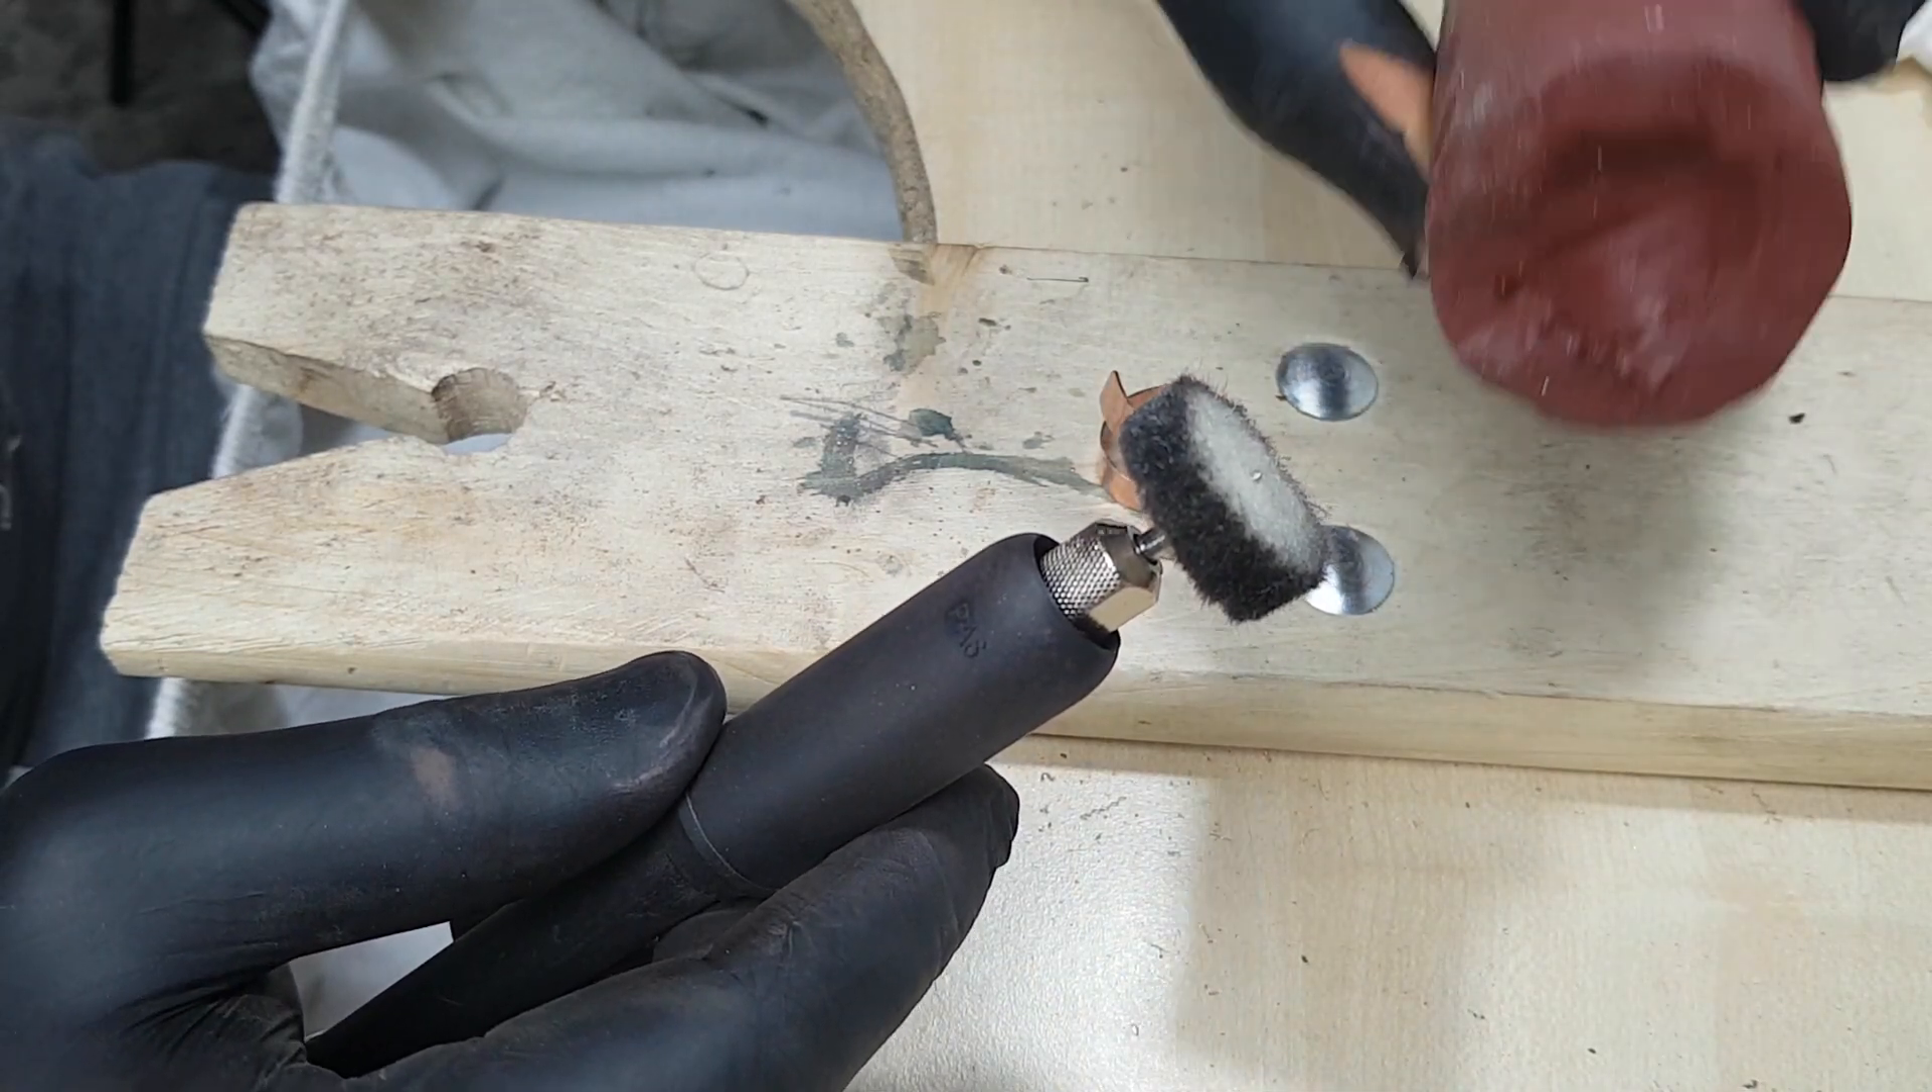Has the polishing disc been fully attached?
Yes.